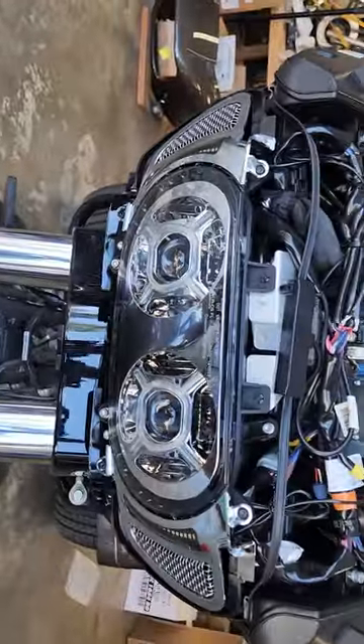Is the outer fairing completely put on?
No.